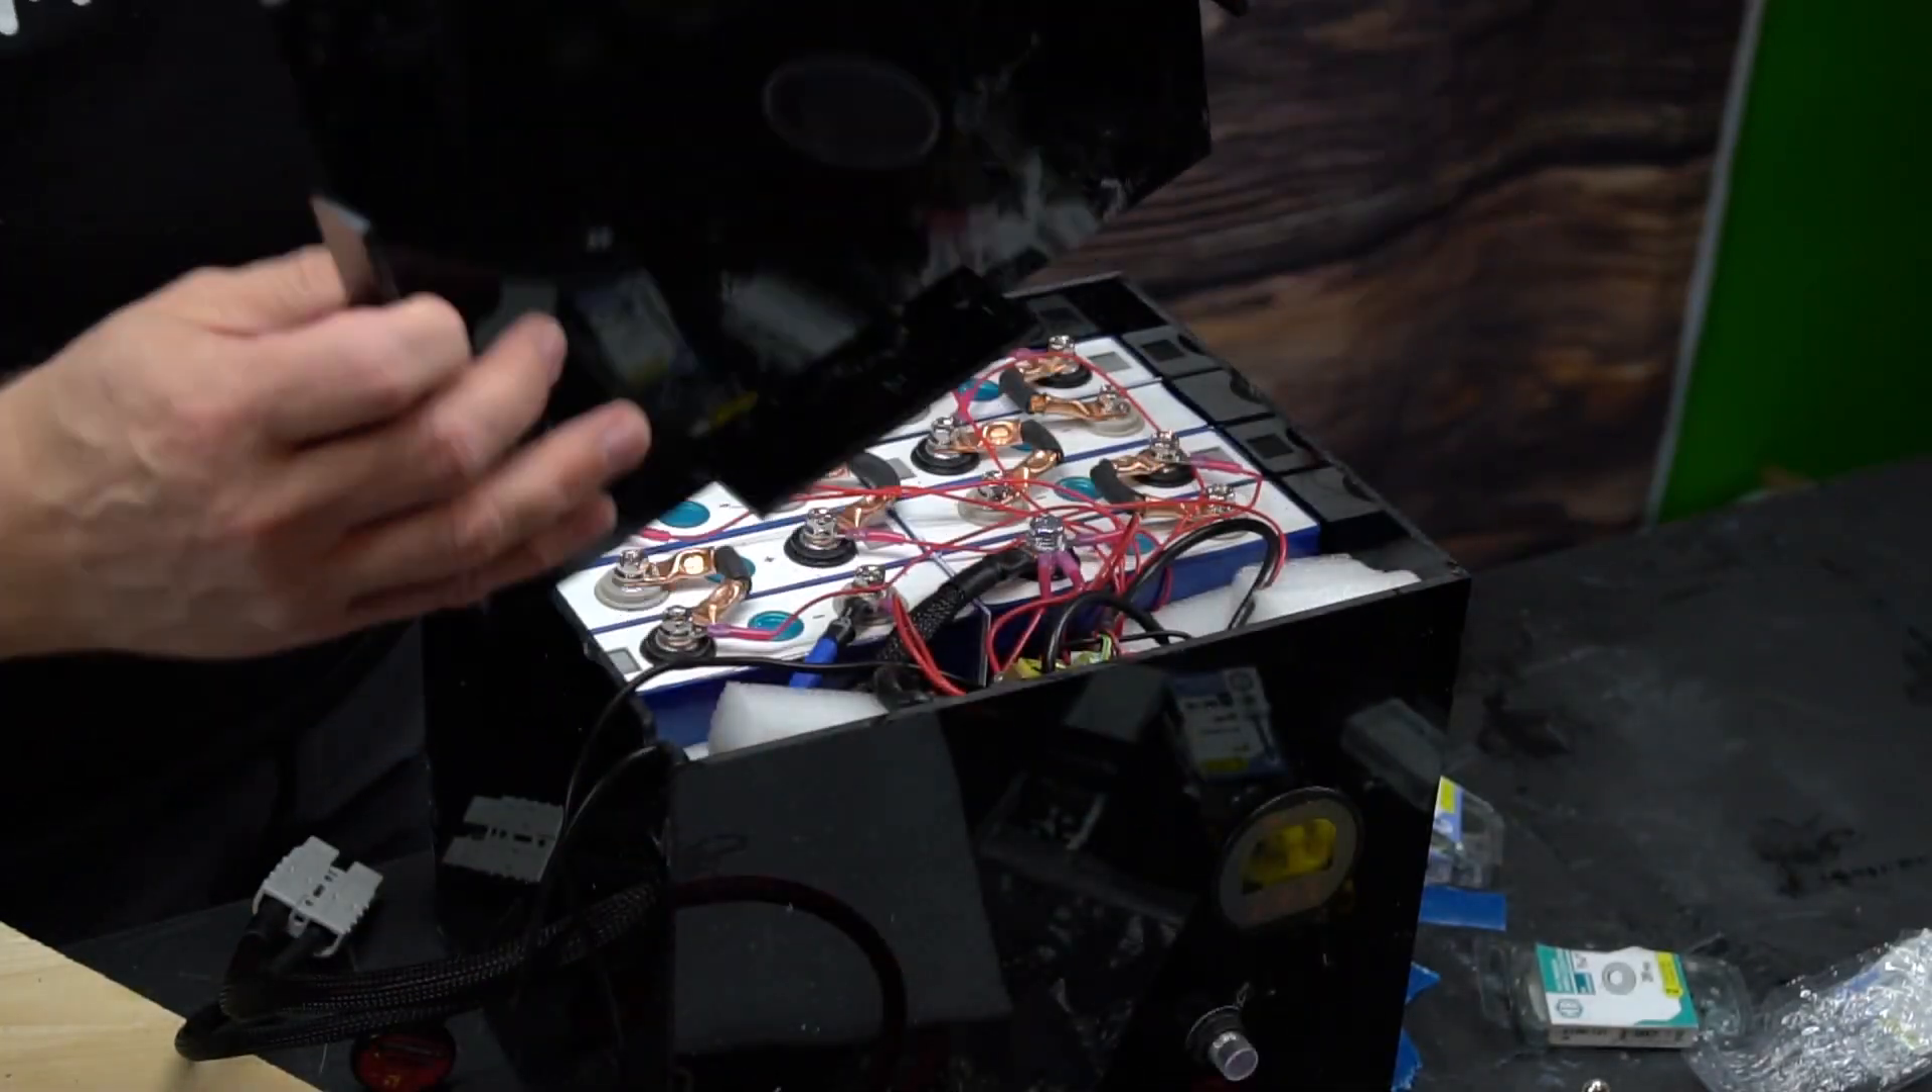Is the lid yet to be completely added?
Yes.